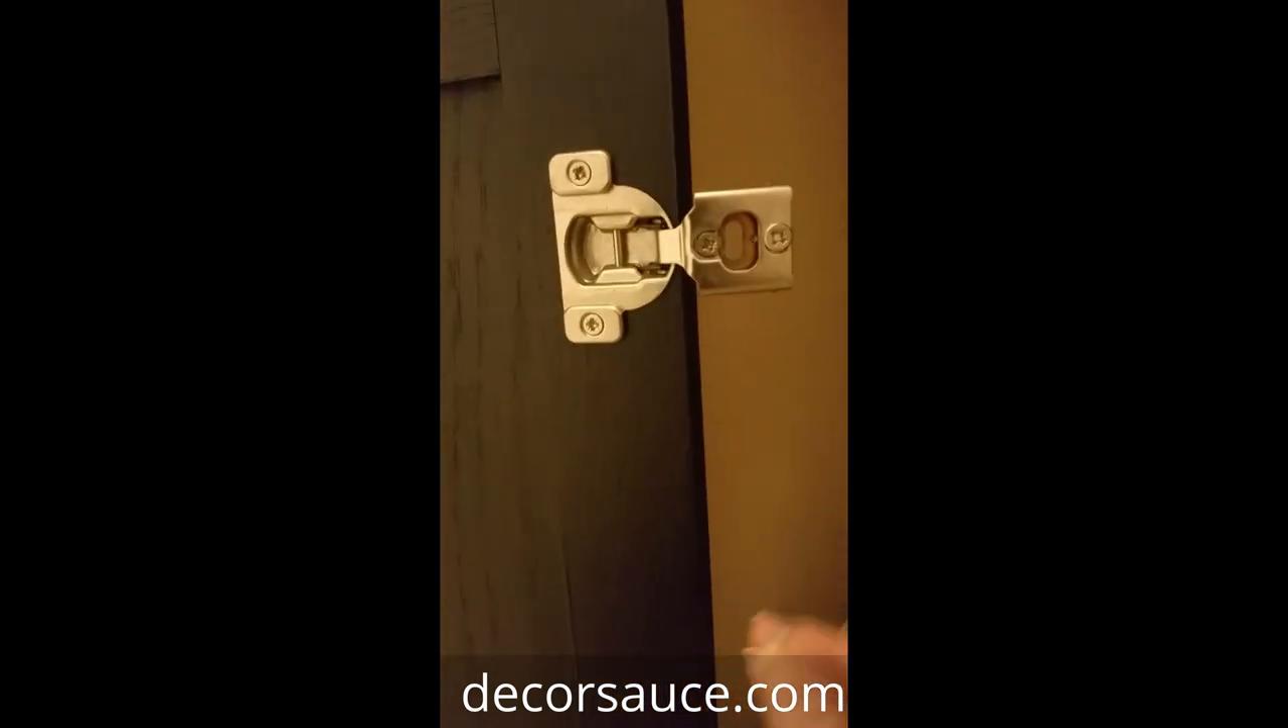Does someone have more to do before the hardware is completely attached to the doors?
No.